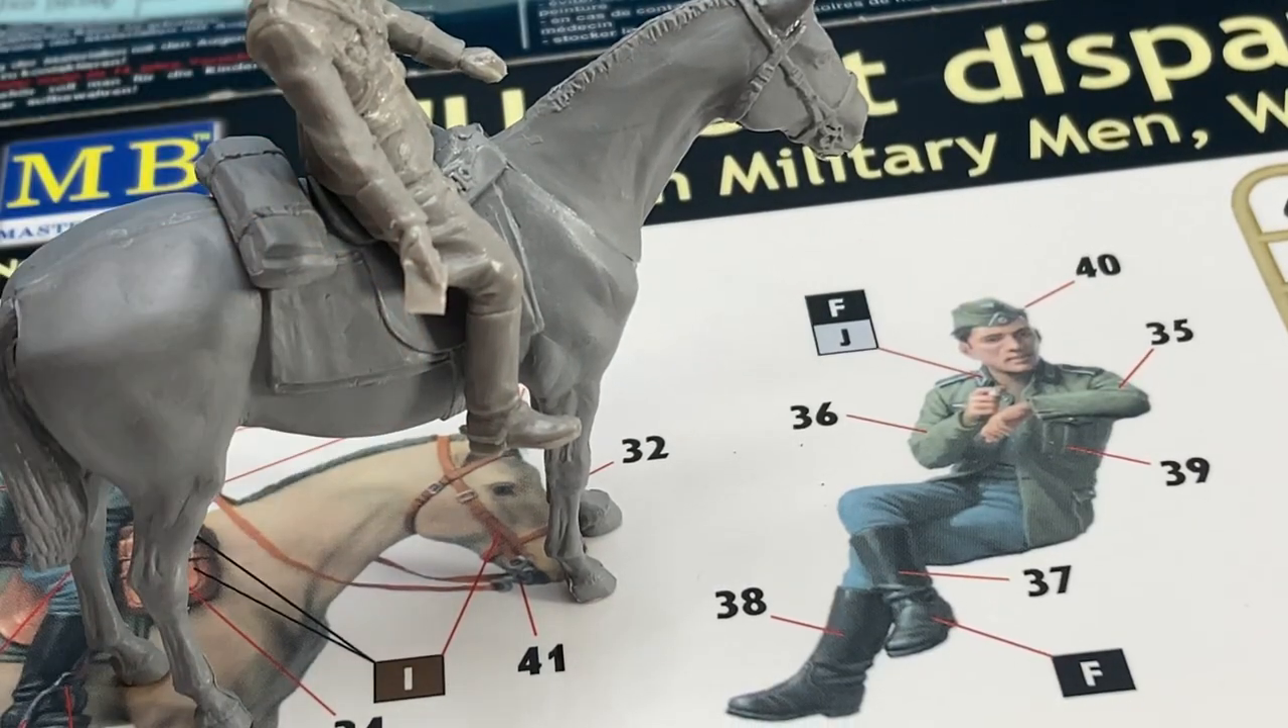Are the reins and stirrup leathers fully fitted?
No.